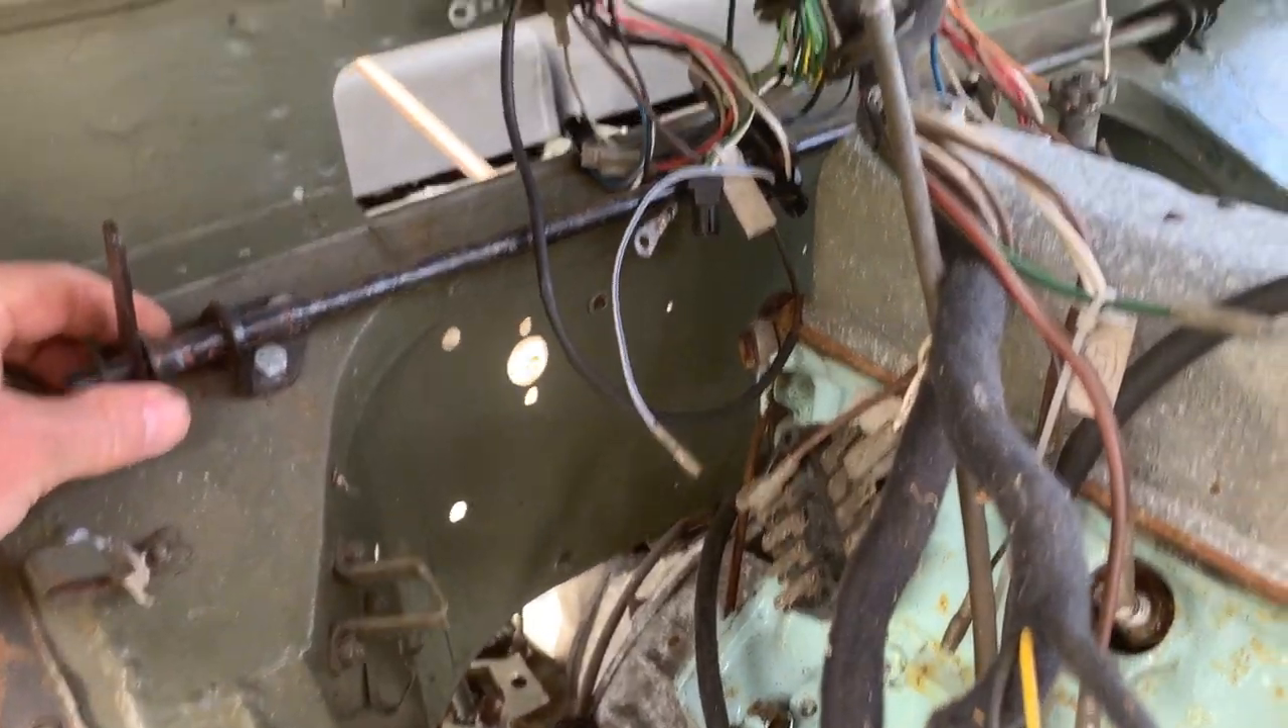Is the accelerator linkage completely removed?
No.